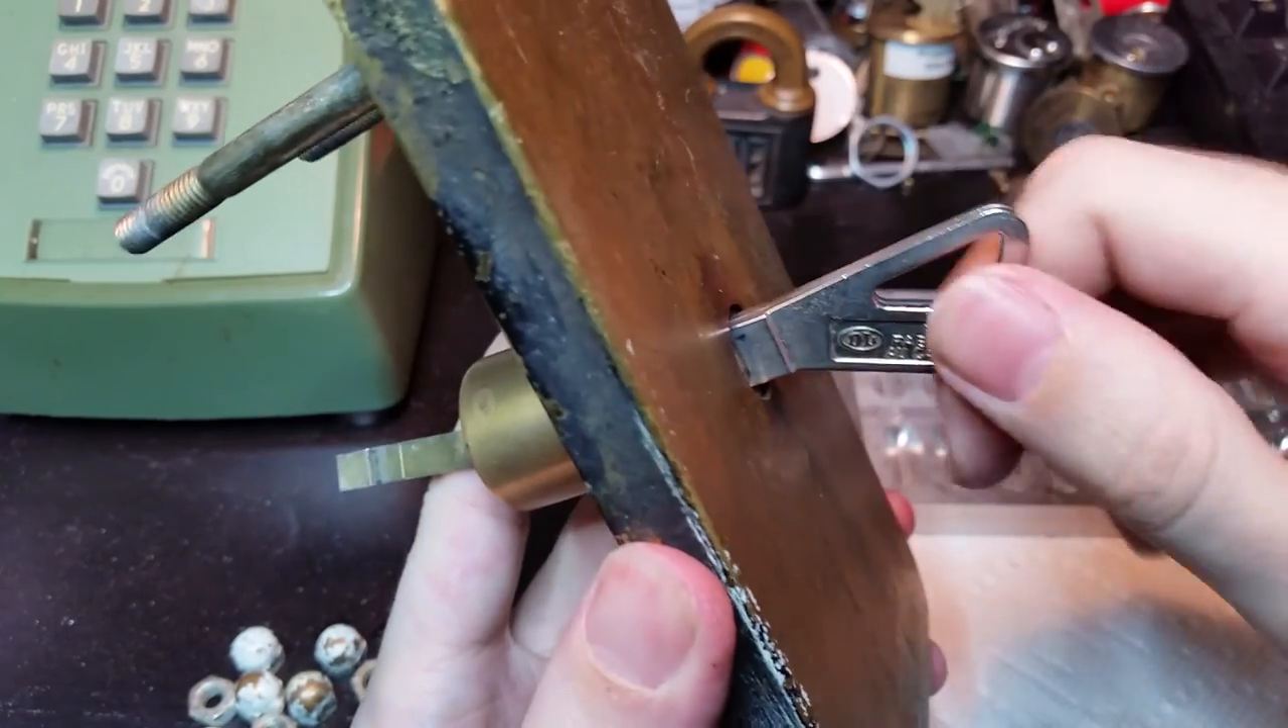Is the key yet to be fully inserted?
No.